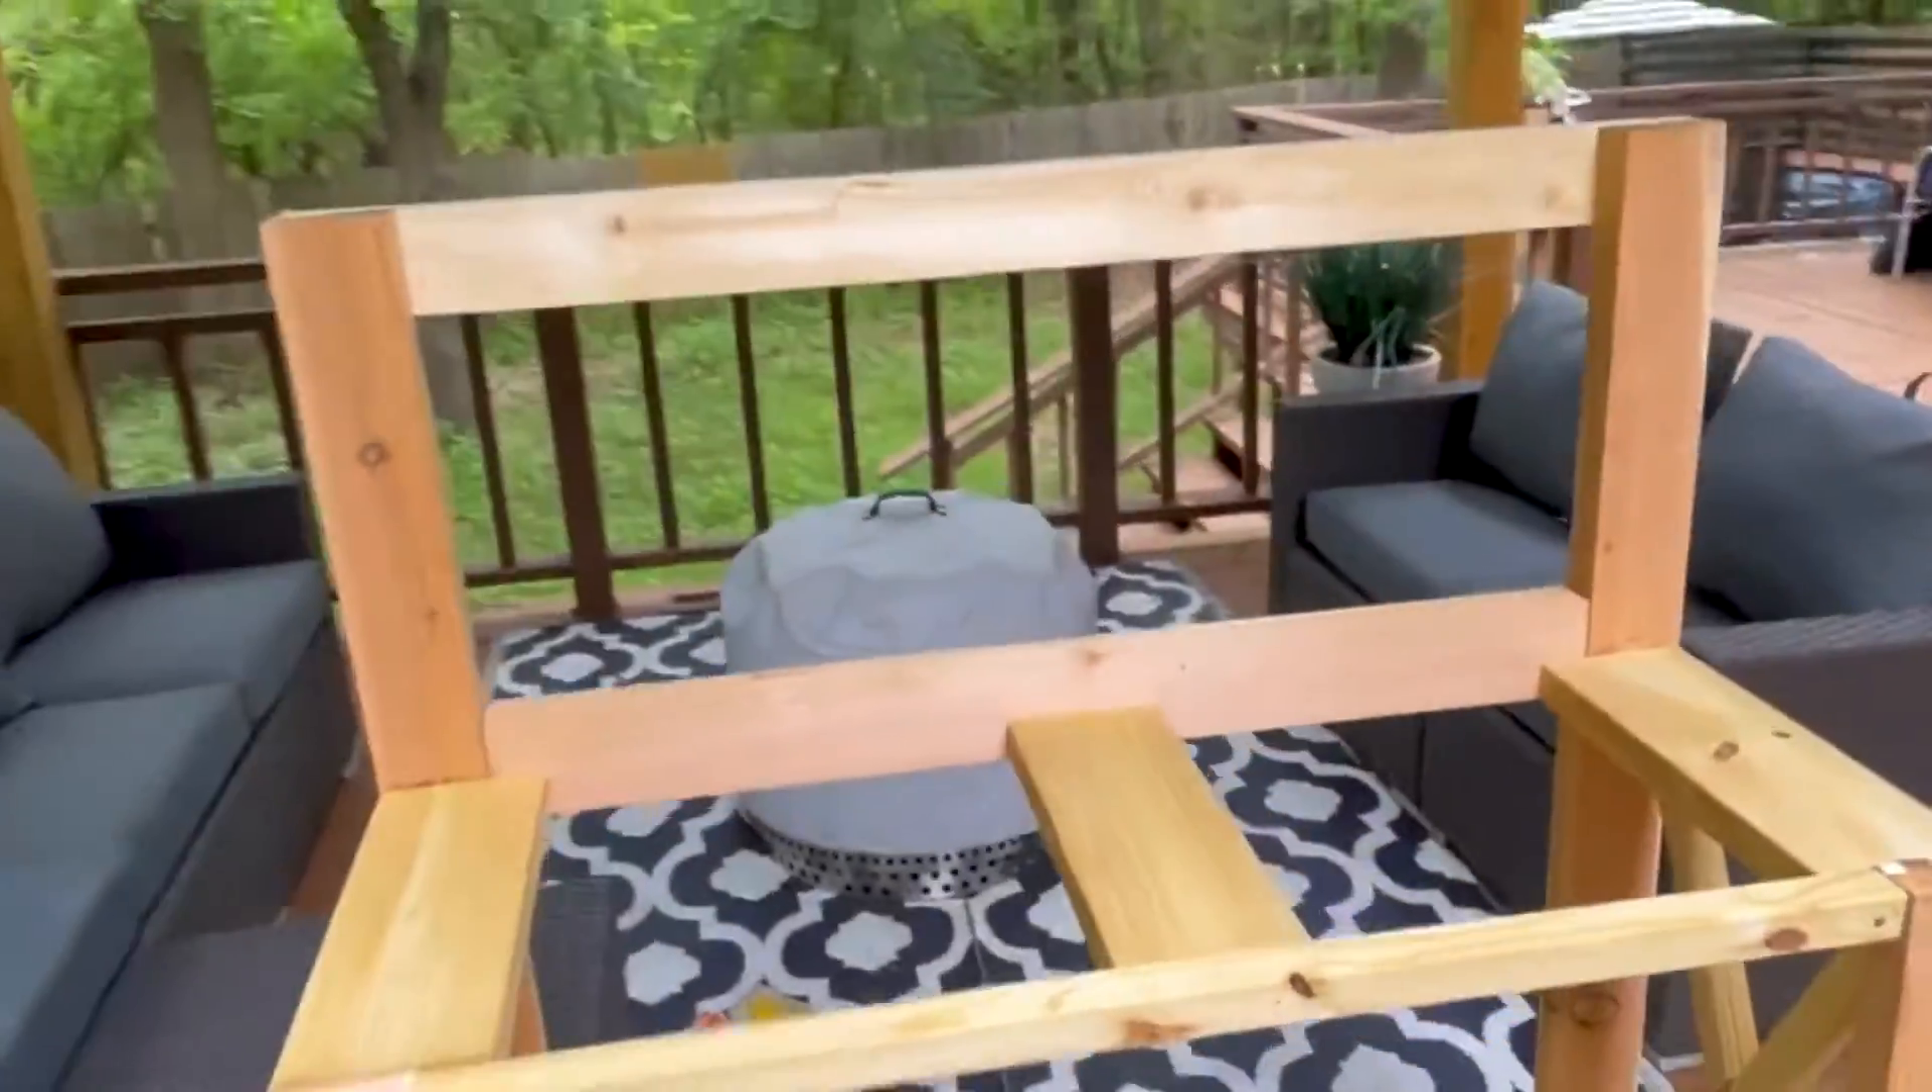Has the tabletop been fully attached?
No.